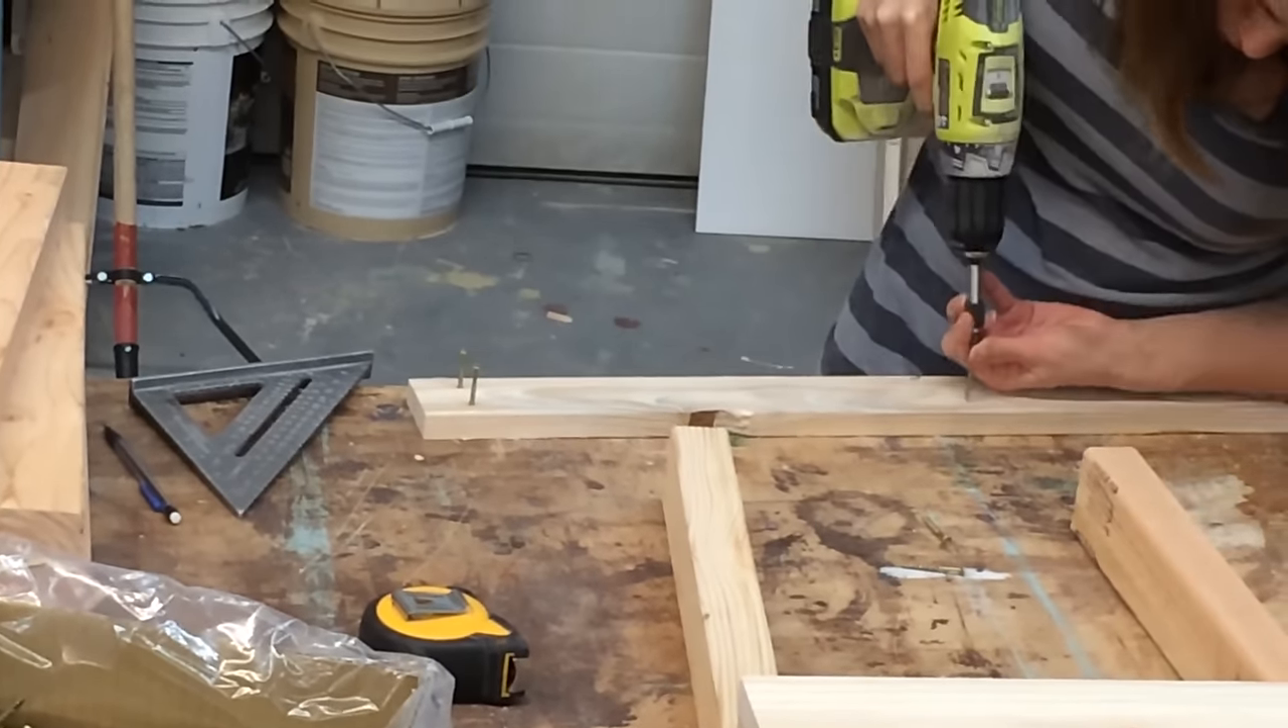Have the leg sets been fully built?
No.